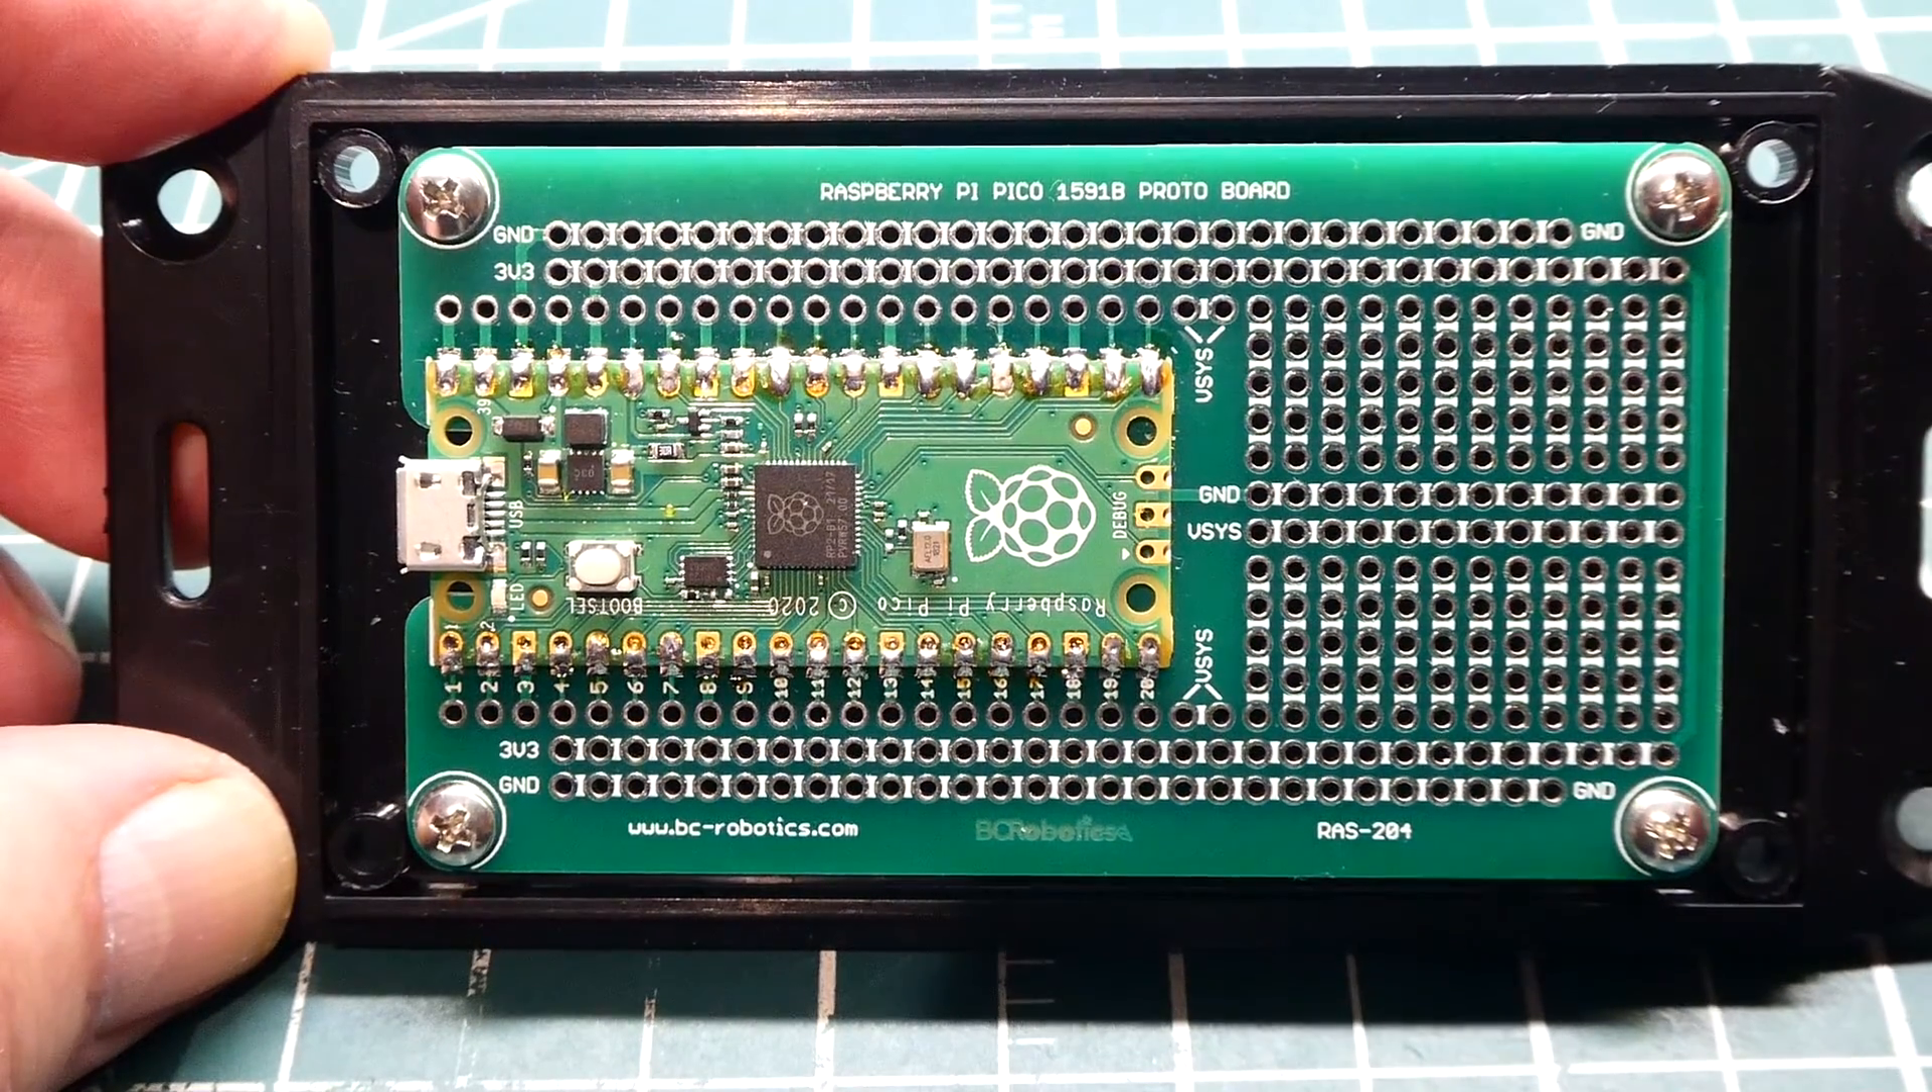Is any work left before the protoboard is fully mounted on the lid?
No.